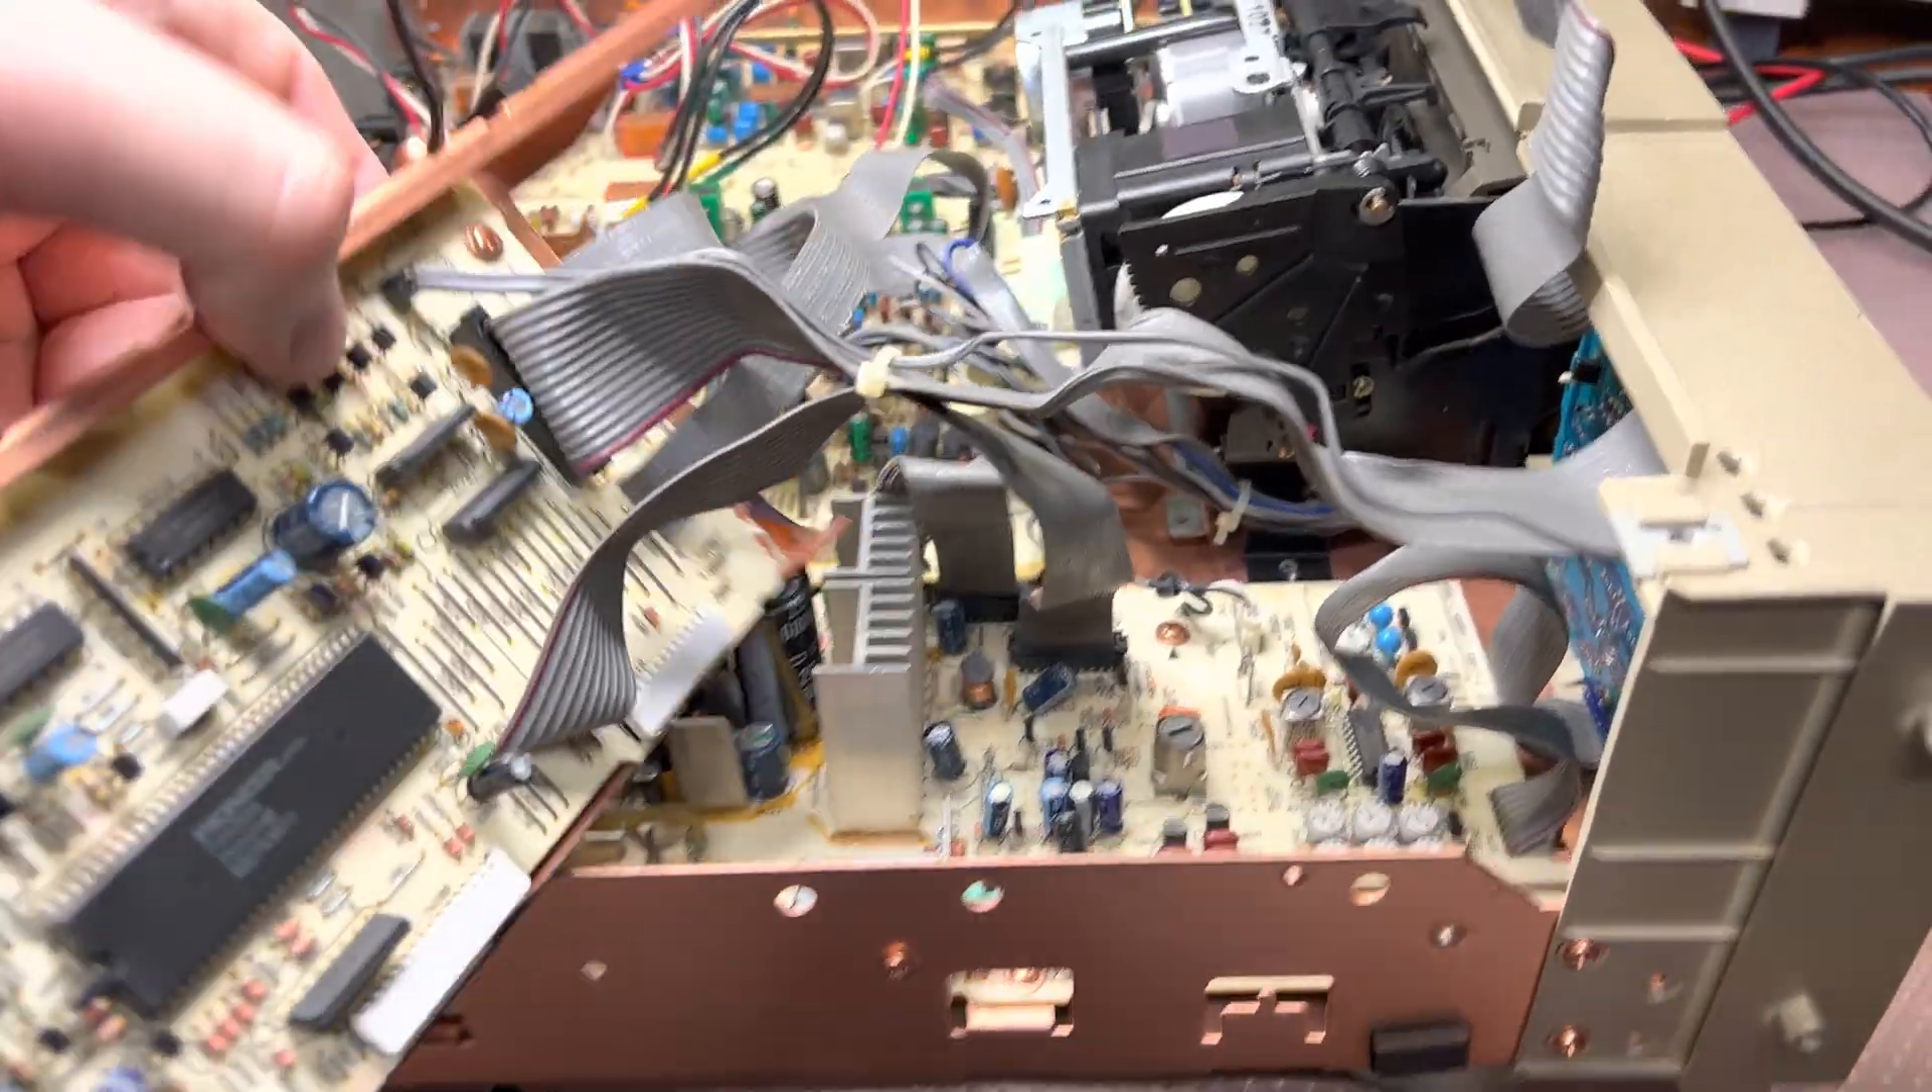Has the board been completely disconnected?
No.